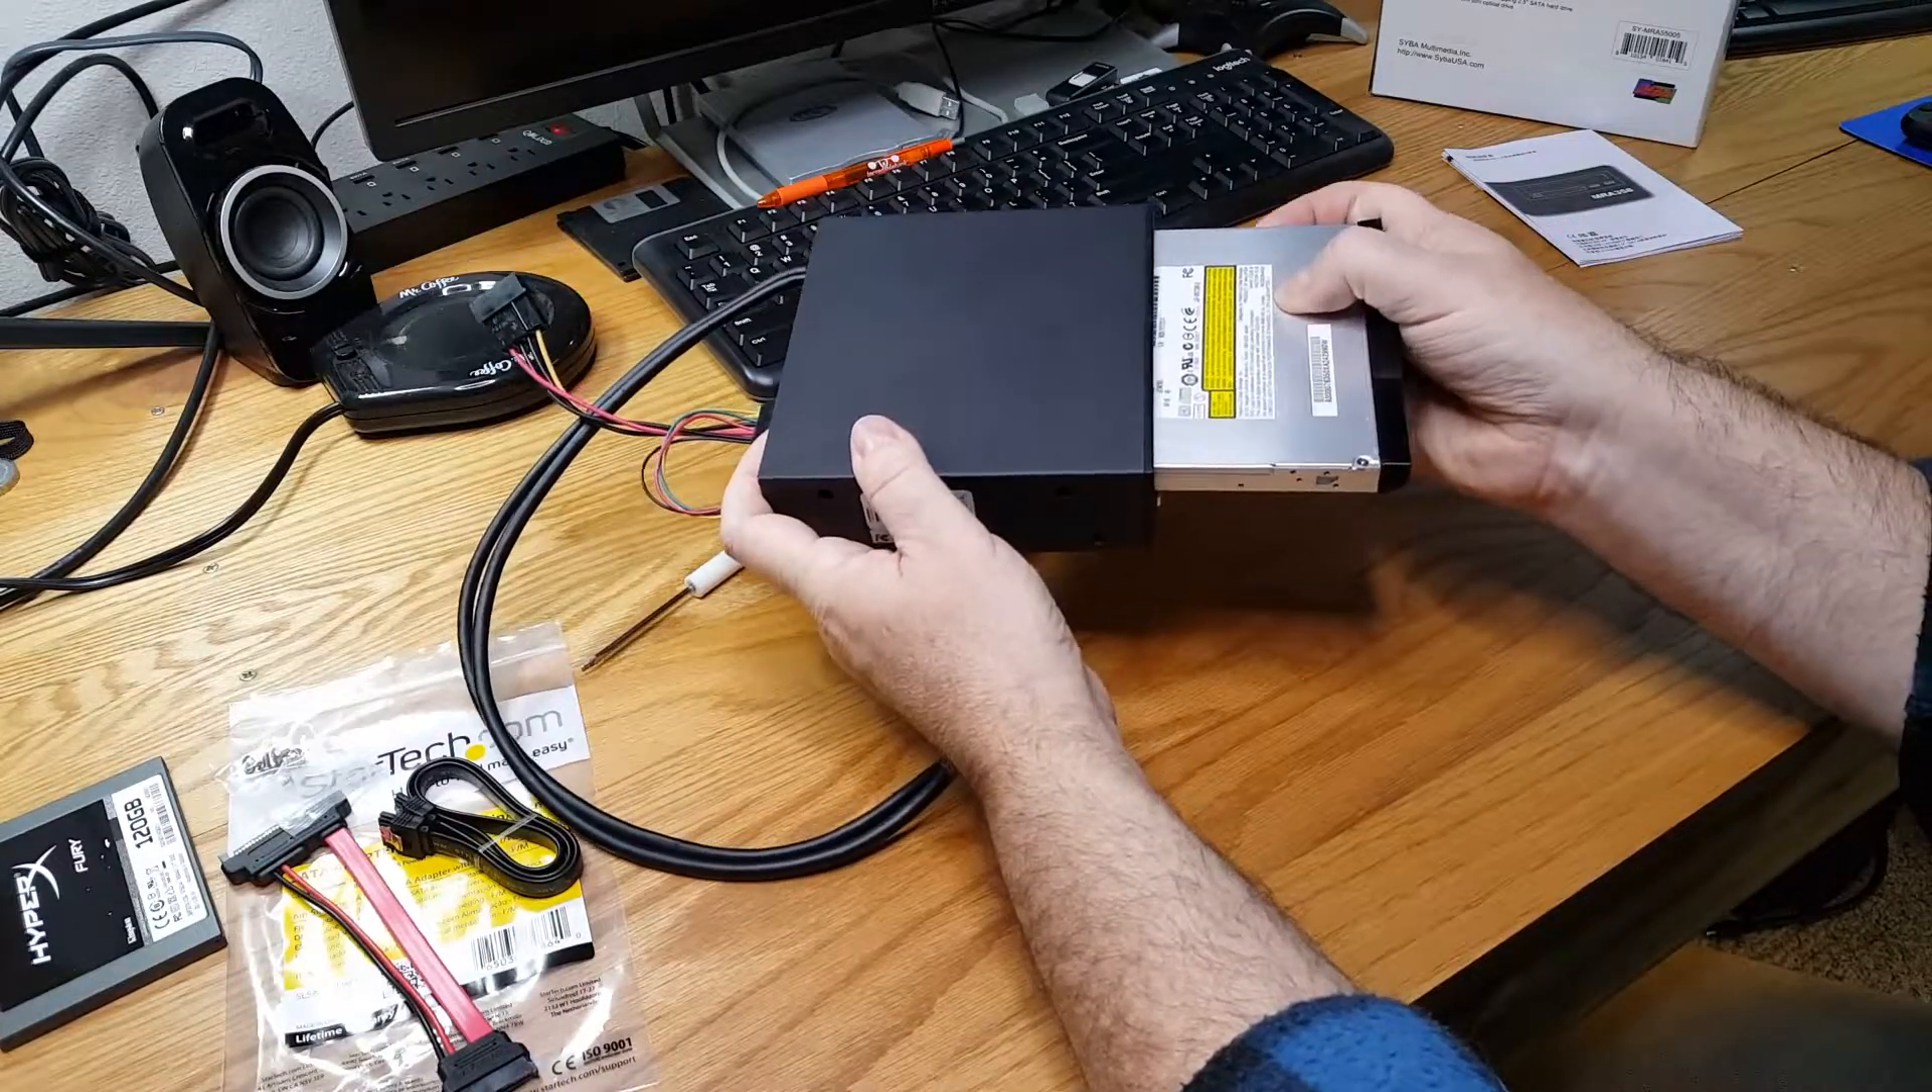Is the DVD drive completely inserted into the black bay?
No.